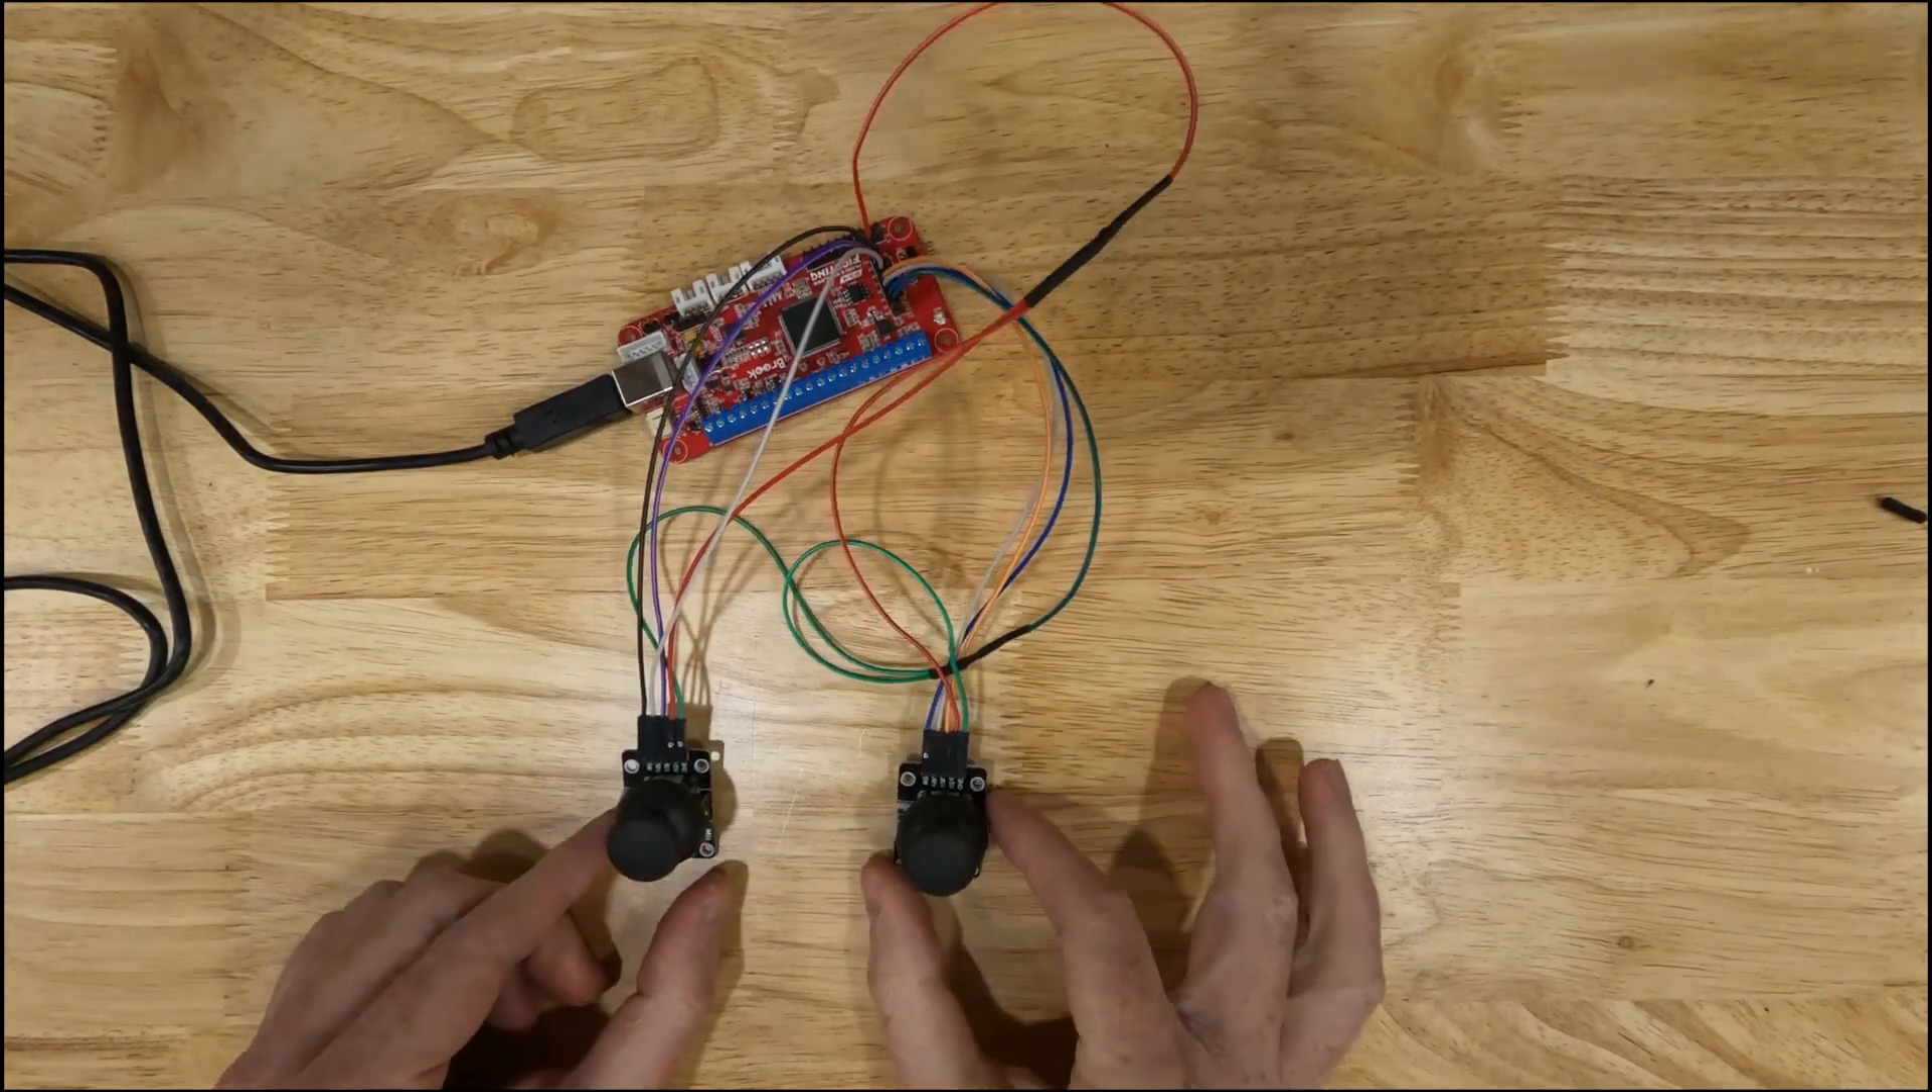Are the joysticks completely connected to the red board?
Yes.